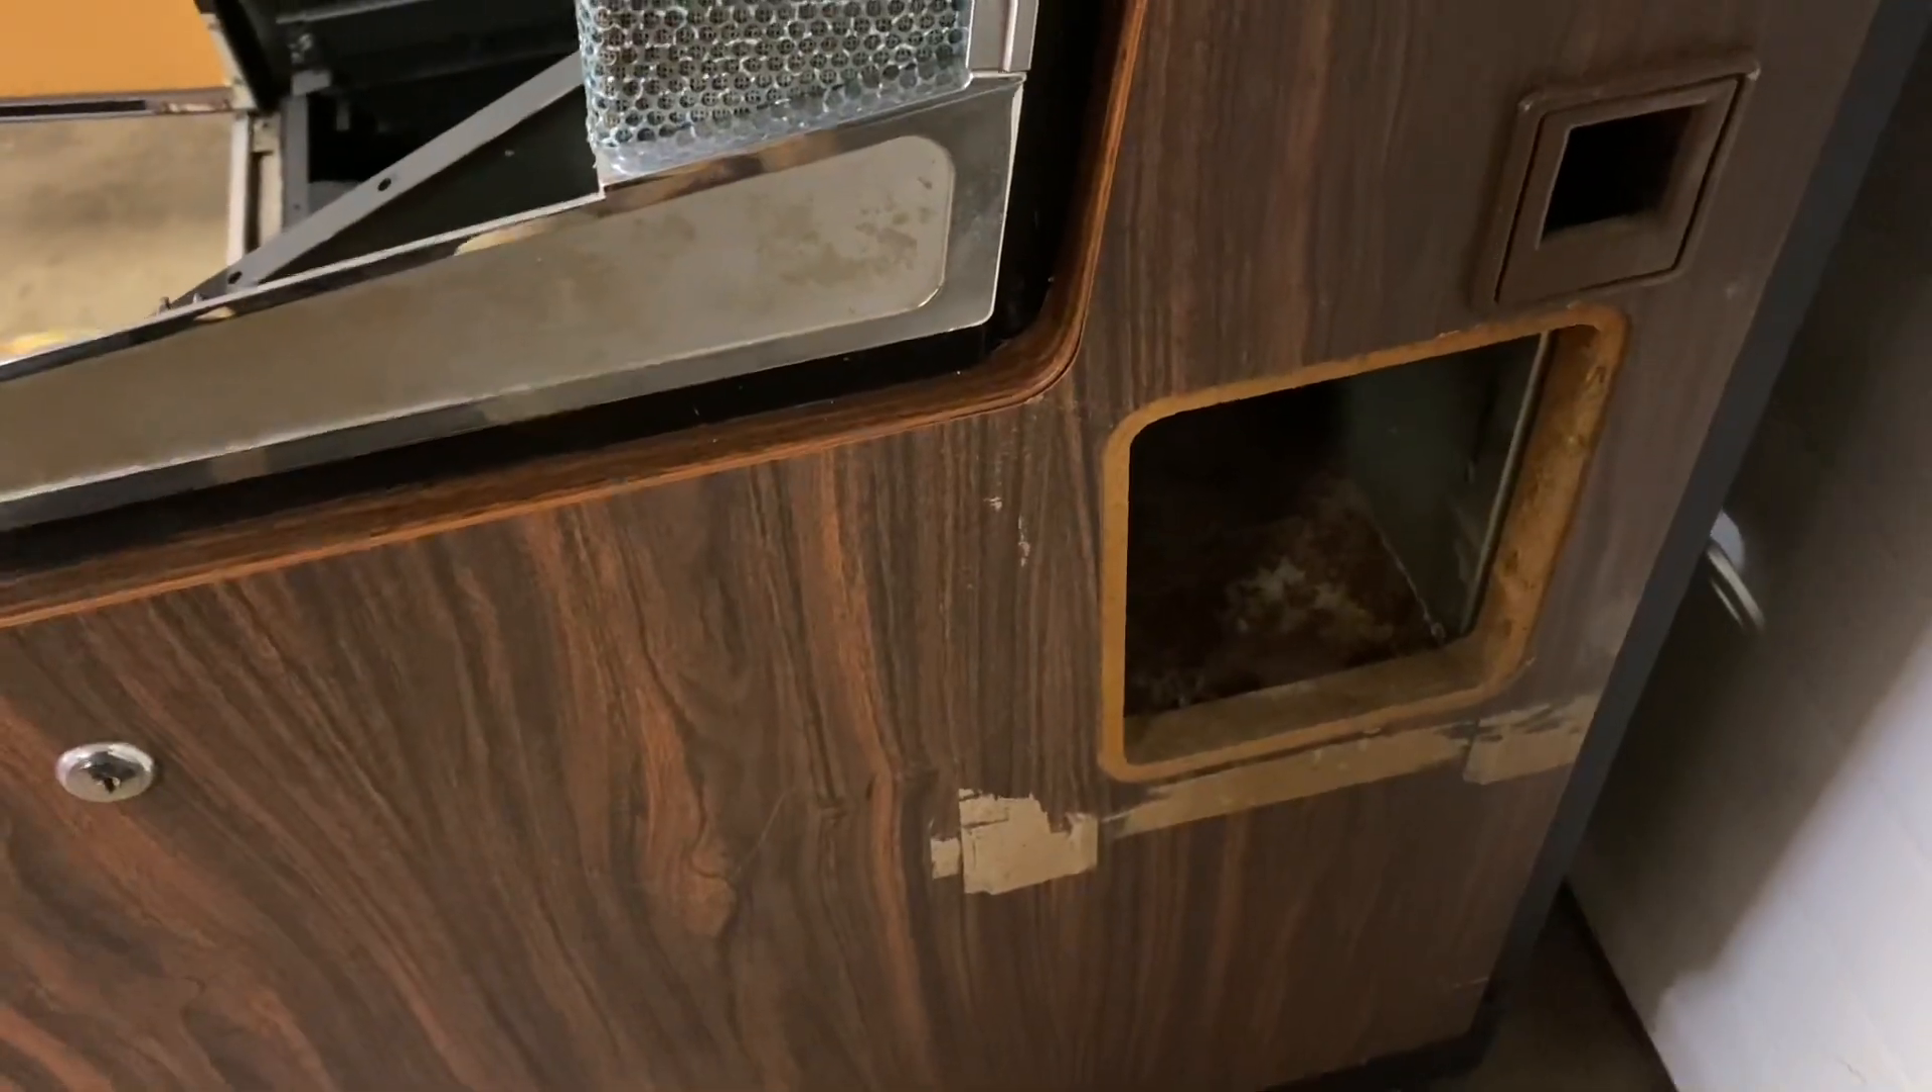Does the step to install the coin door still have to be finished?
Yes.